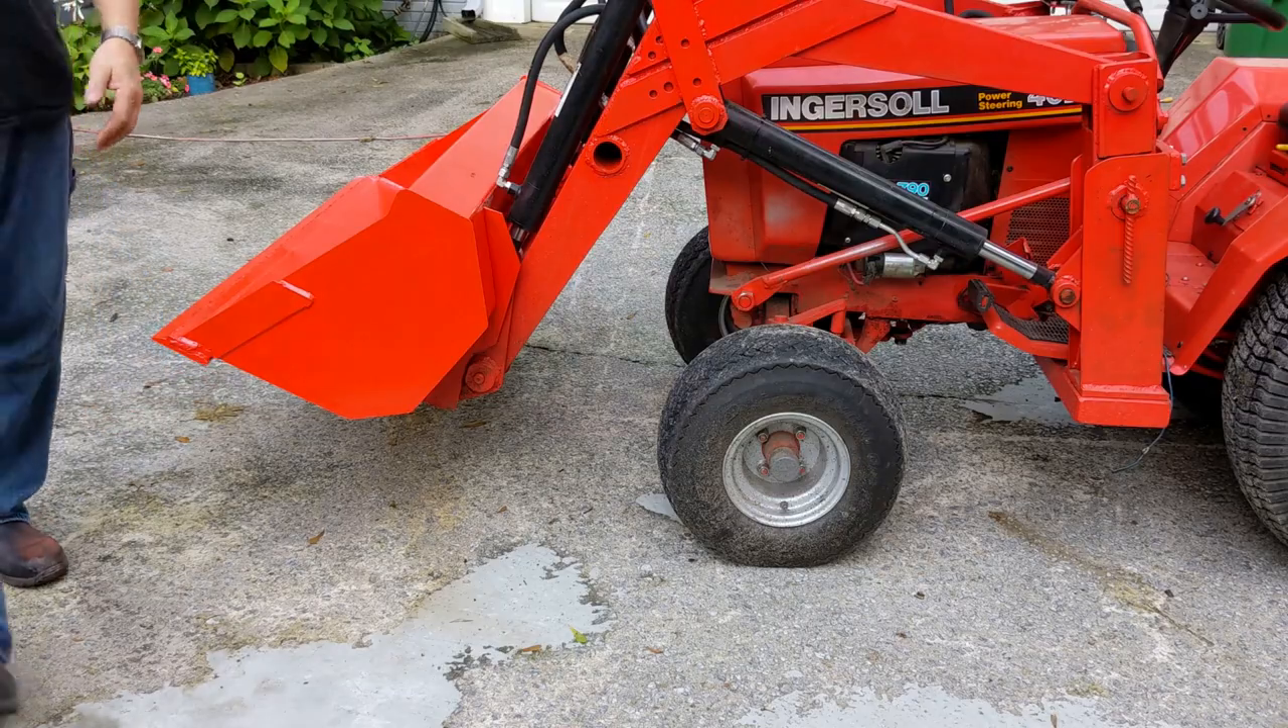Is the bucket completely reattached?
Yes.